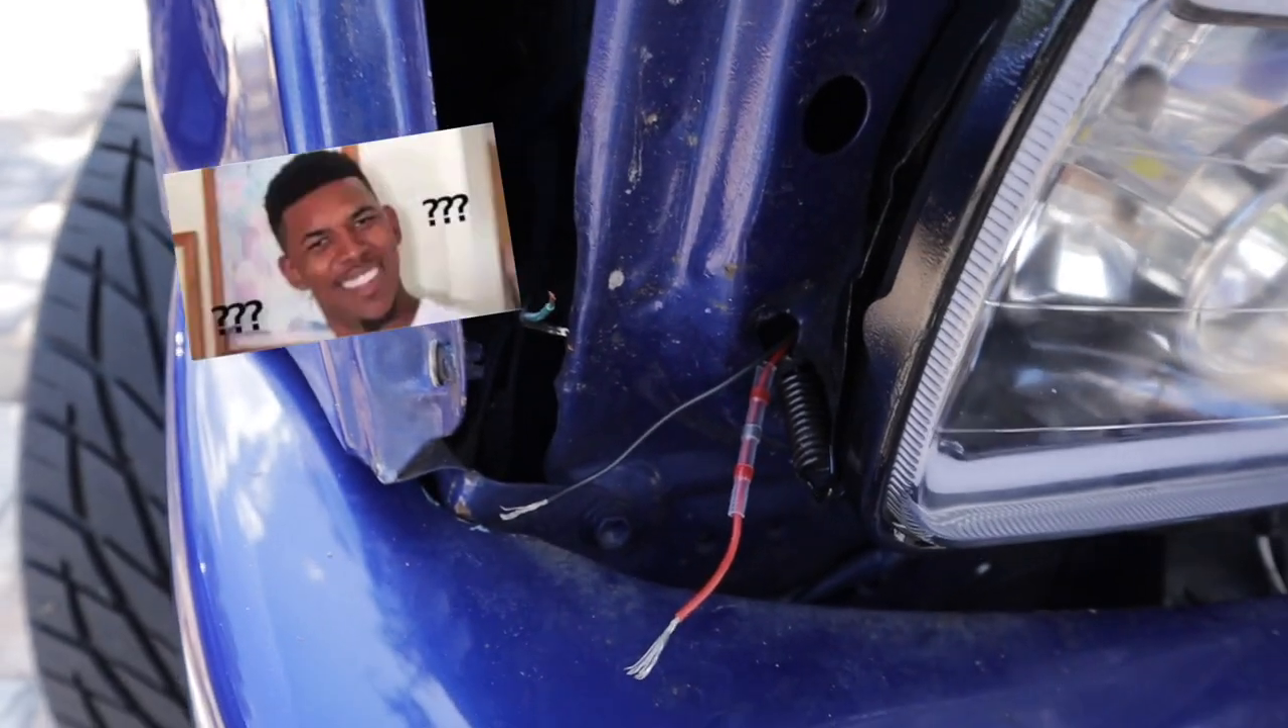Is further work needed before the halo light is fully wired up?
Yes.